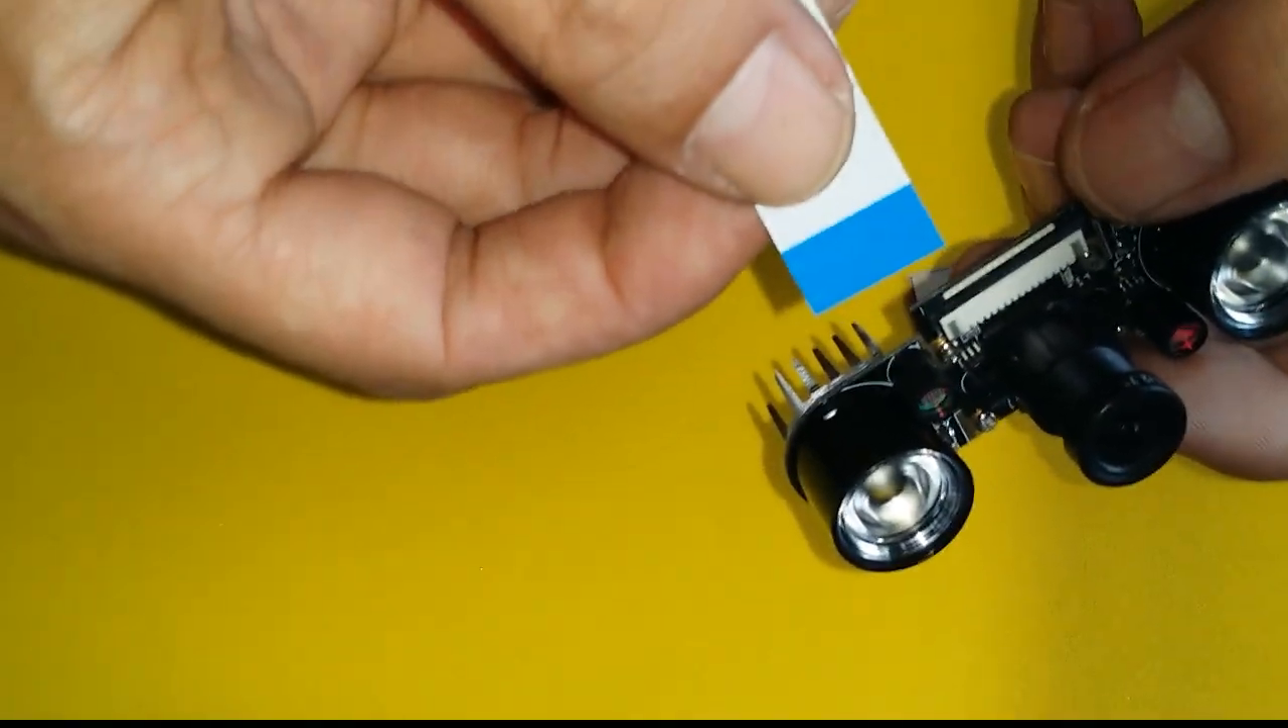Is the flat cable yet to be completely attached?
Yes.